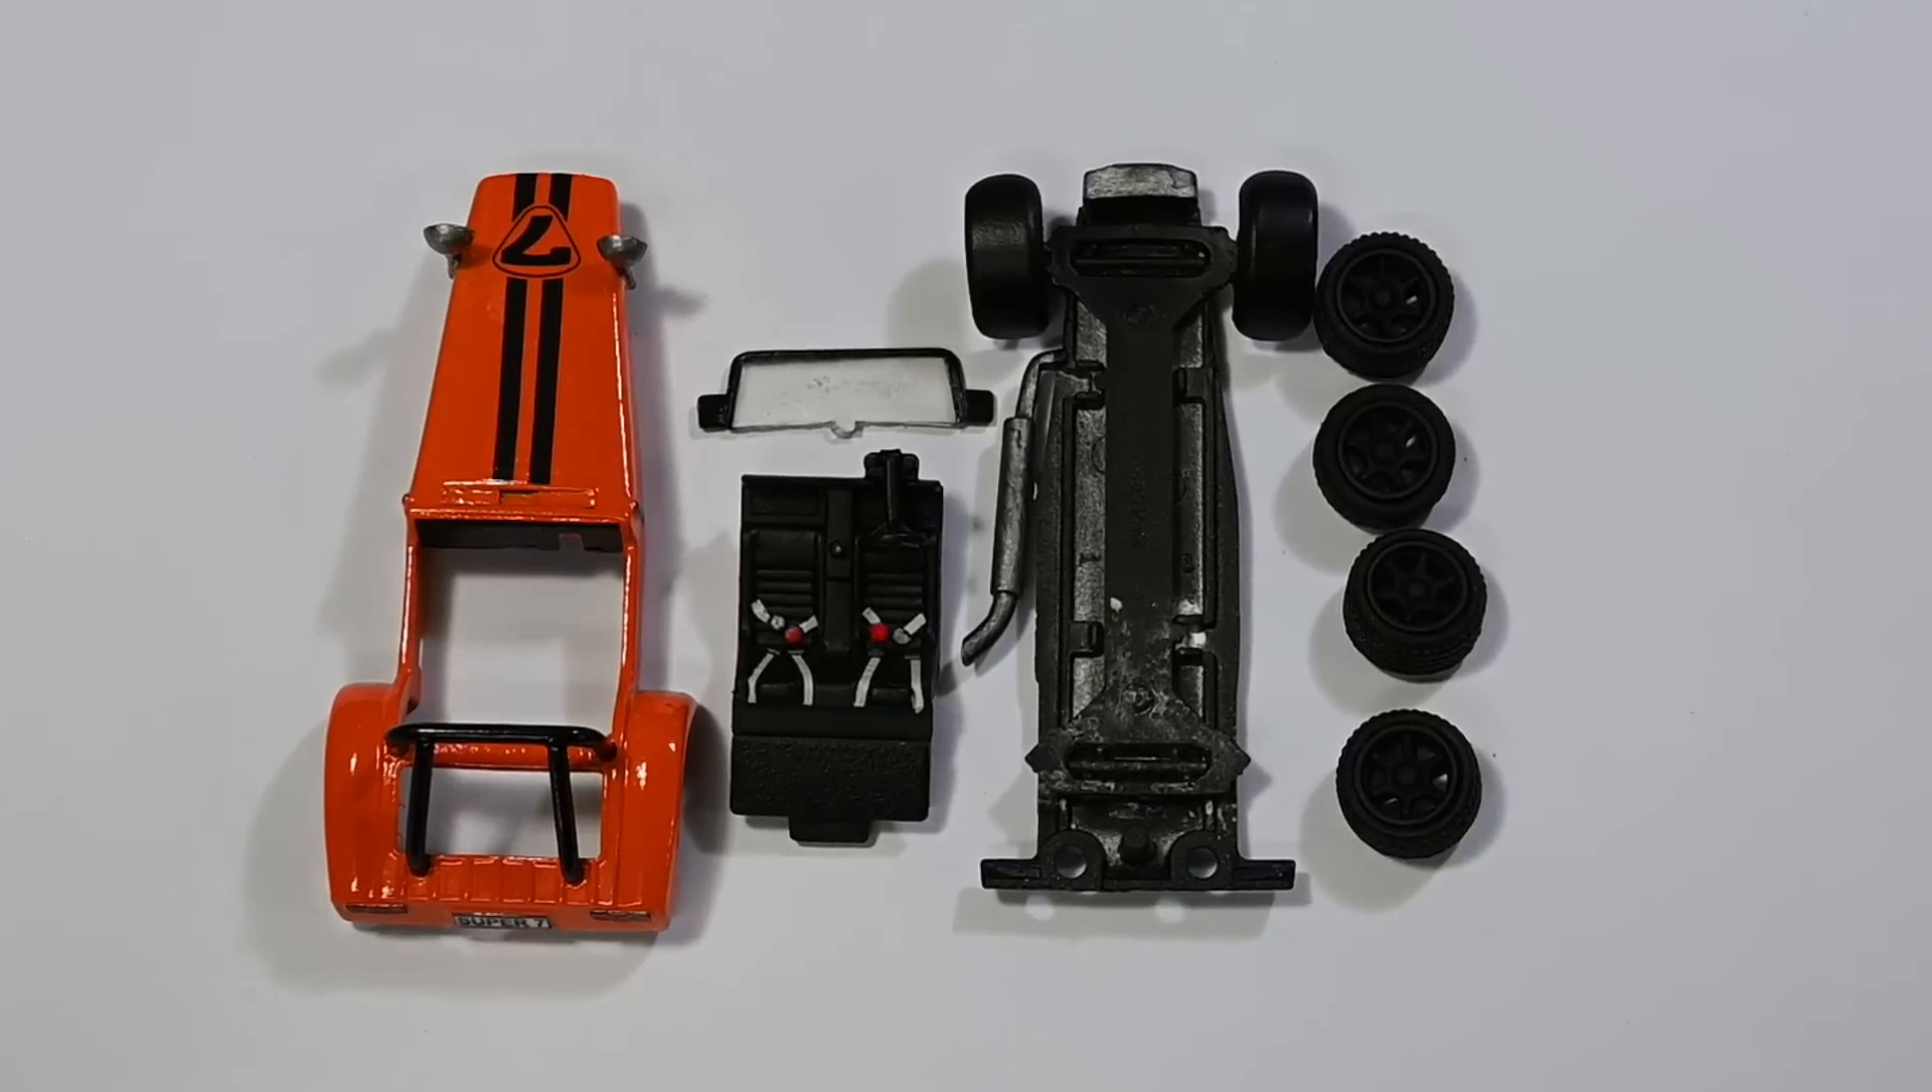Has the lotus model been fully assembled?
No.